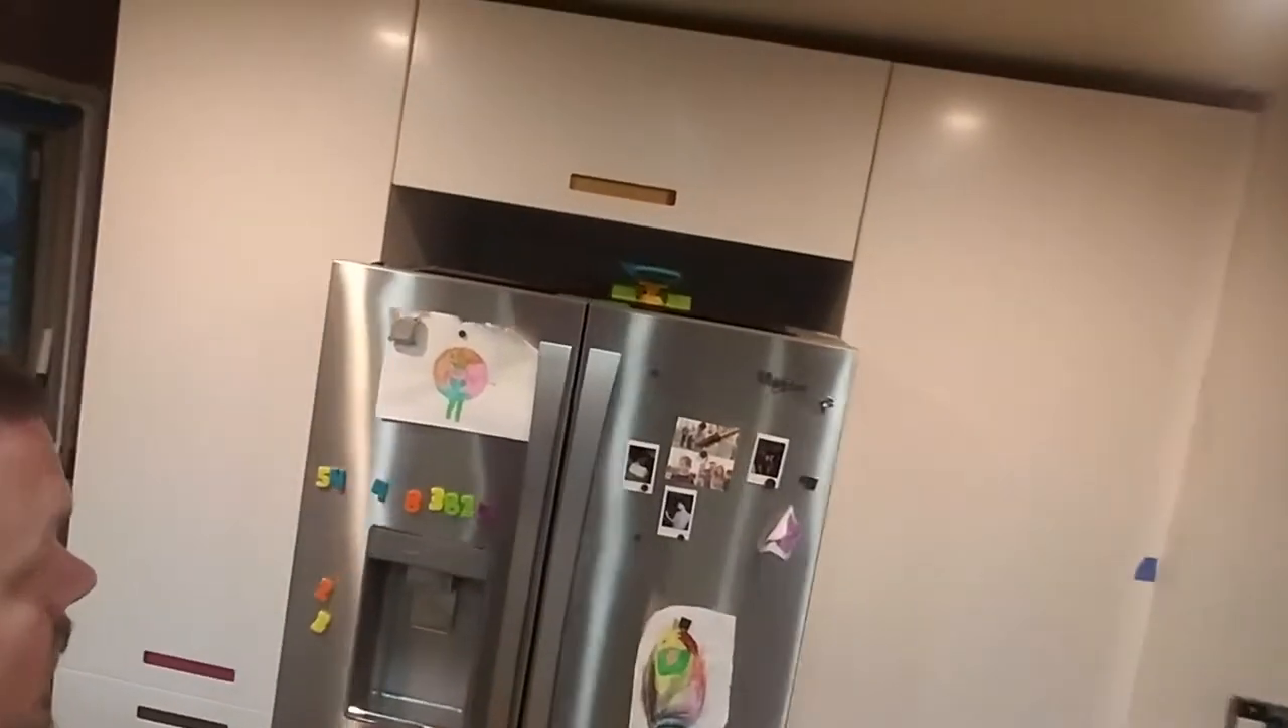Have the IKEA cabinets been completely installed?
Yes.